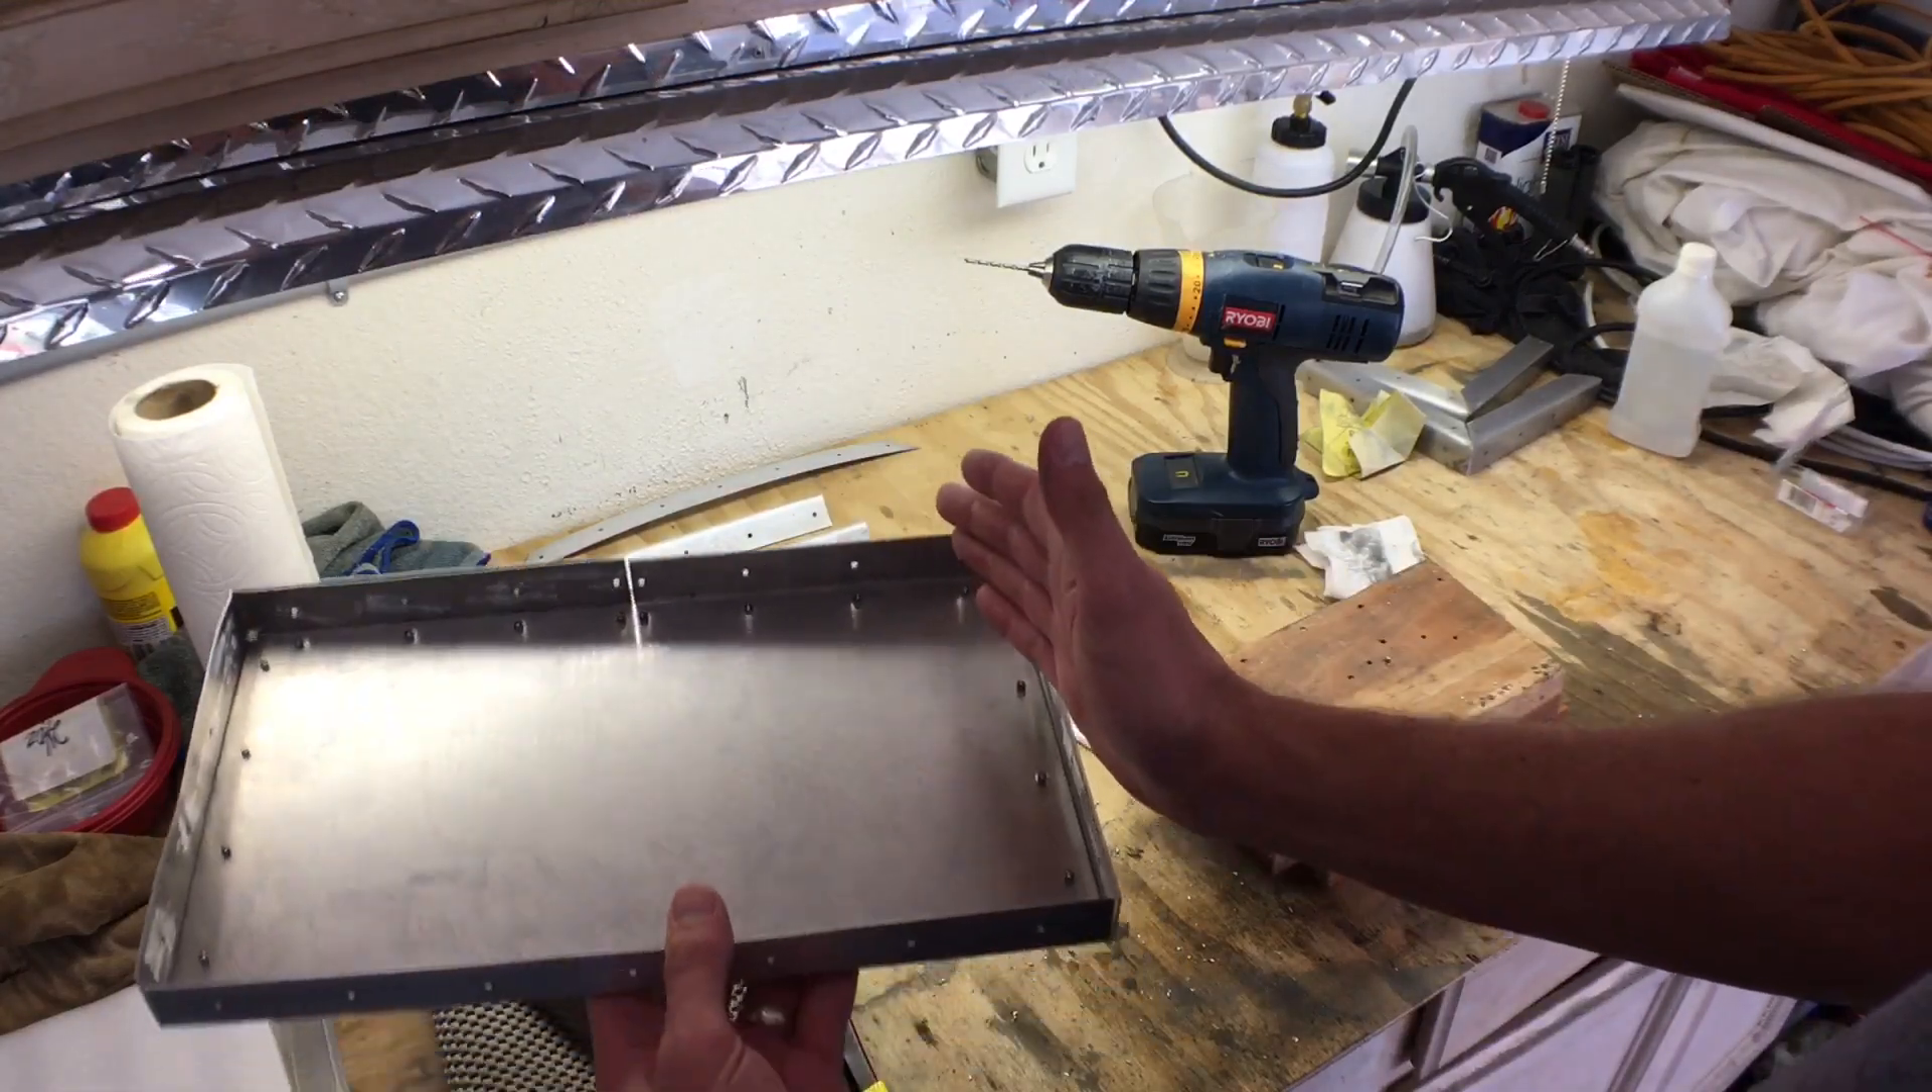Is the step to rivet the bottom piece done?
Yes.